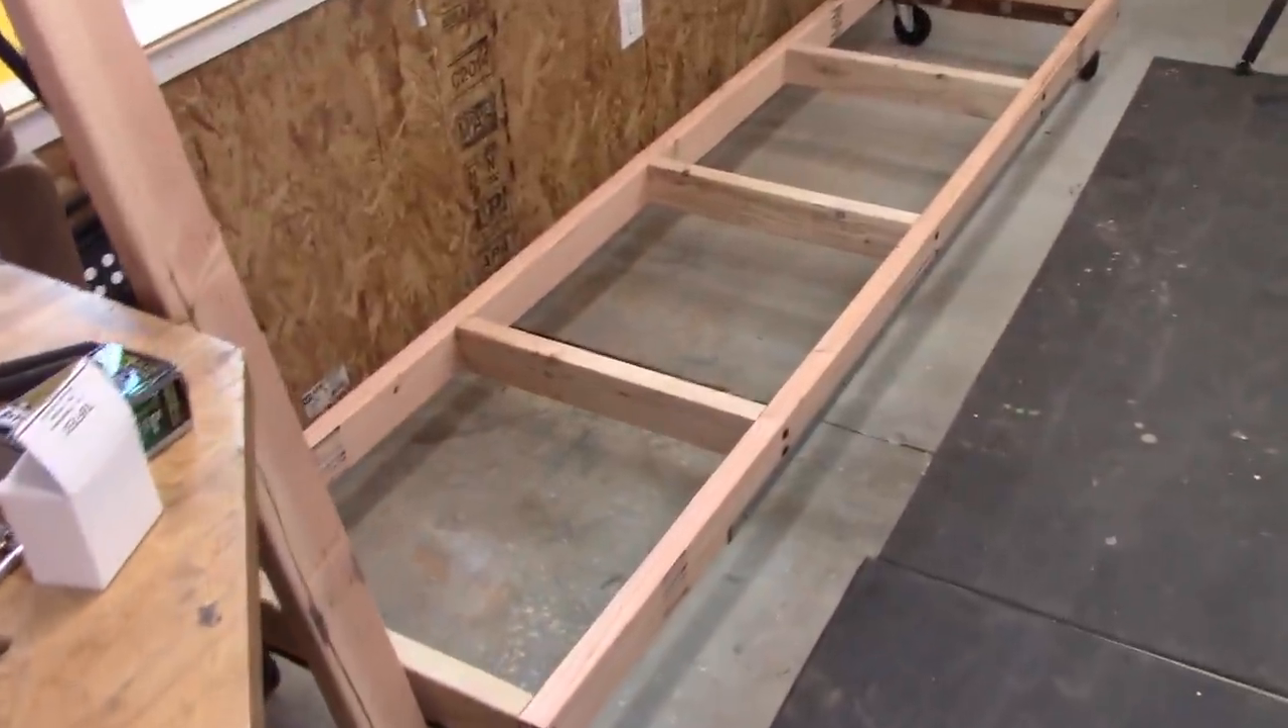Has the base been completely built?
Yes.